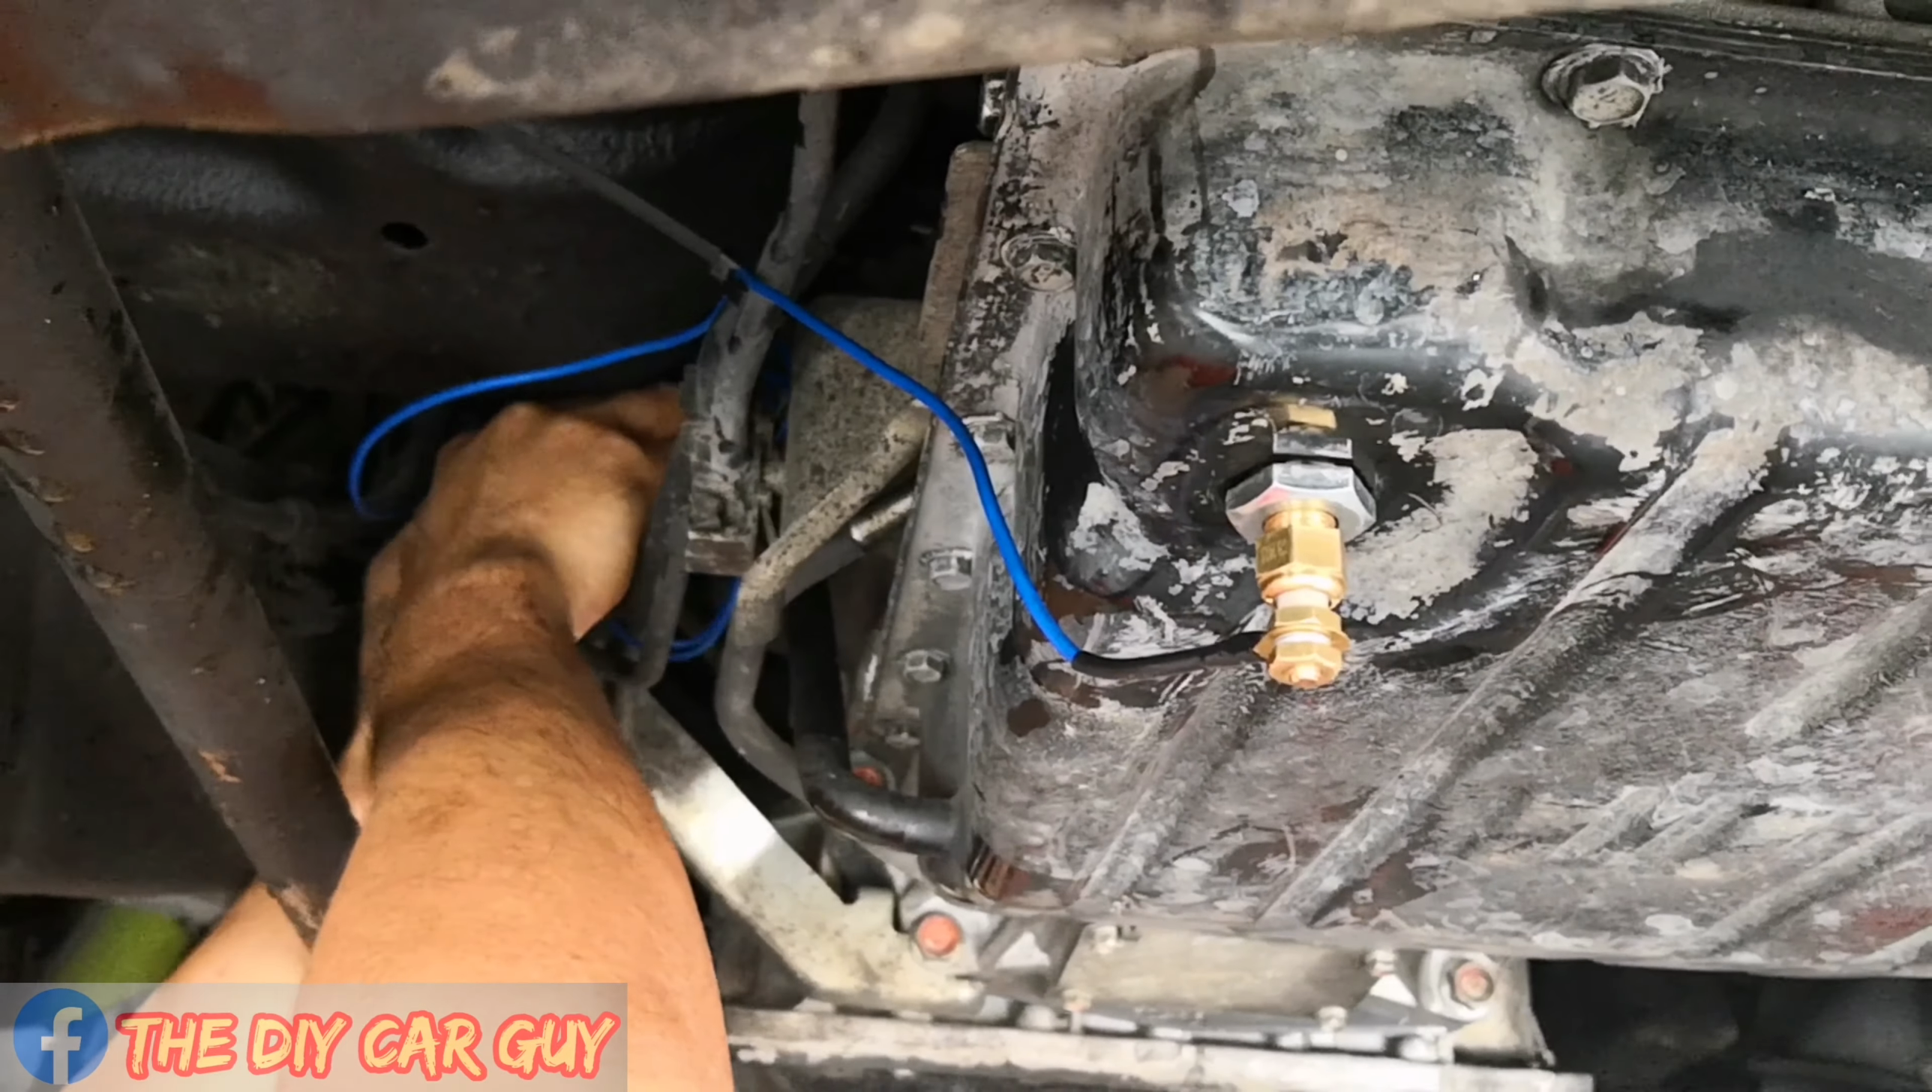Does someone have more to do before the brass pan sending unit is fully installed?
No.